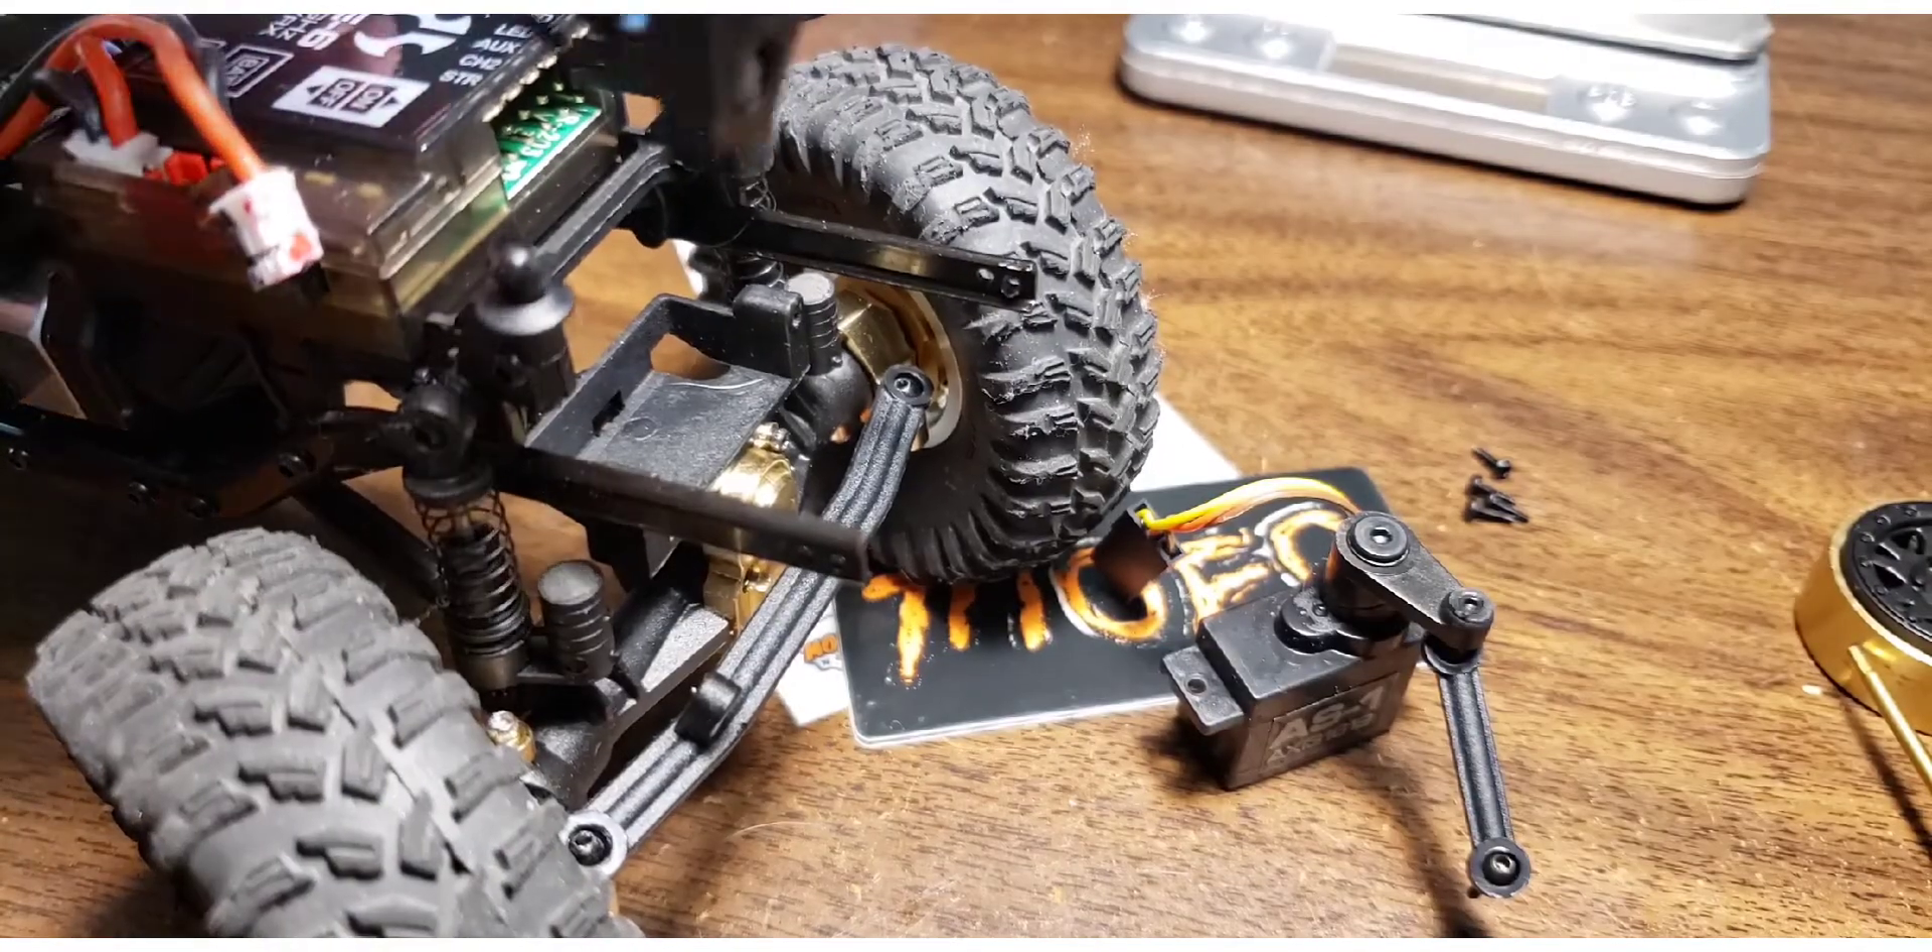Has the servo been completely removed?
Yes.